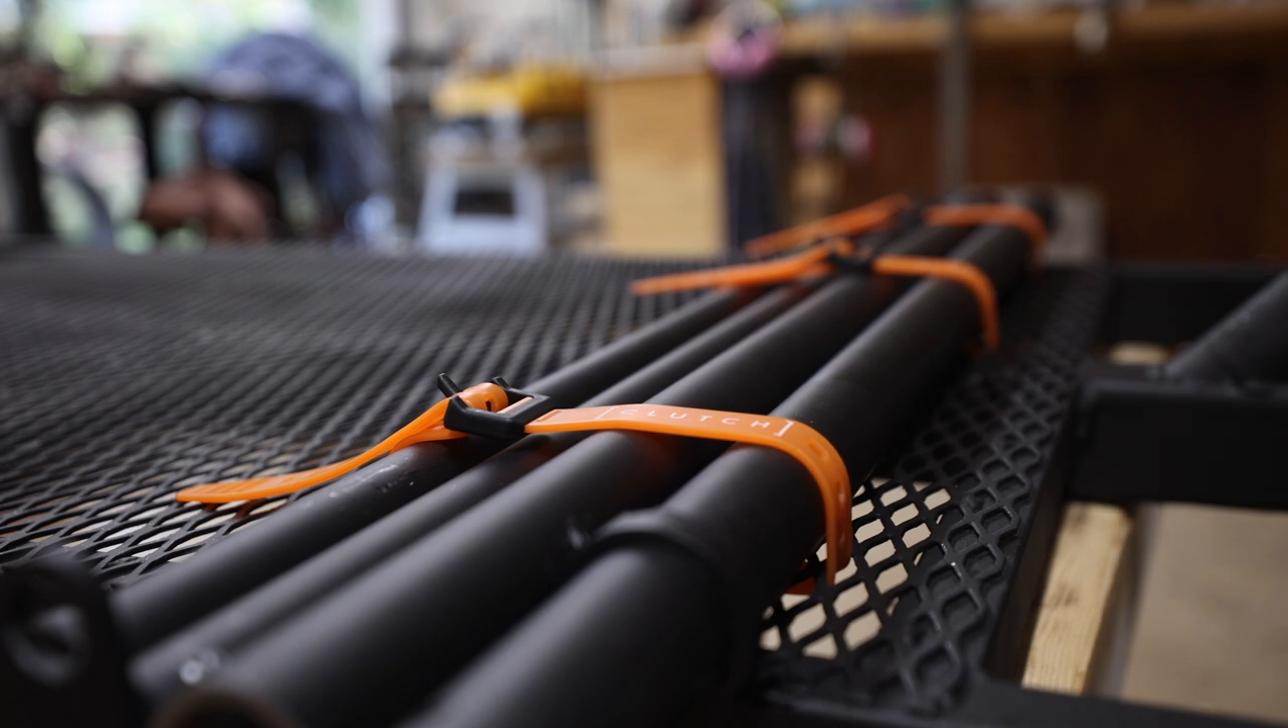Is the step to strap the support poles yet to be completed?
No.